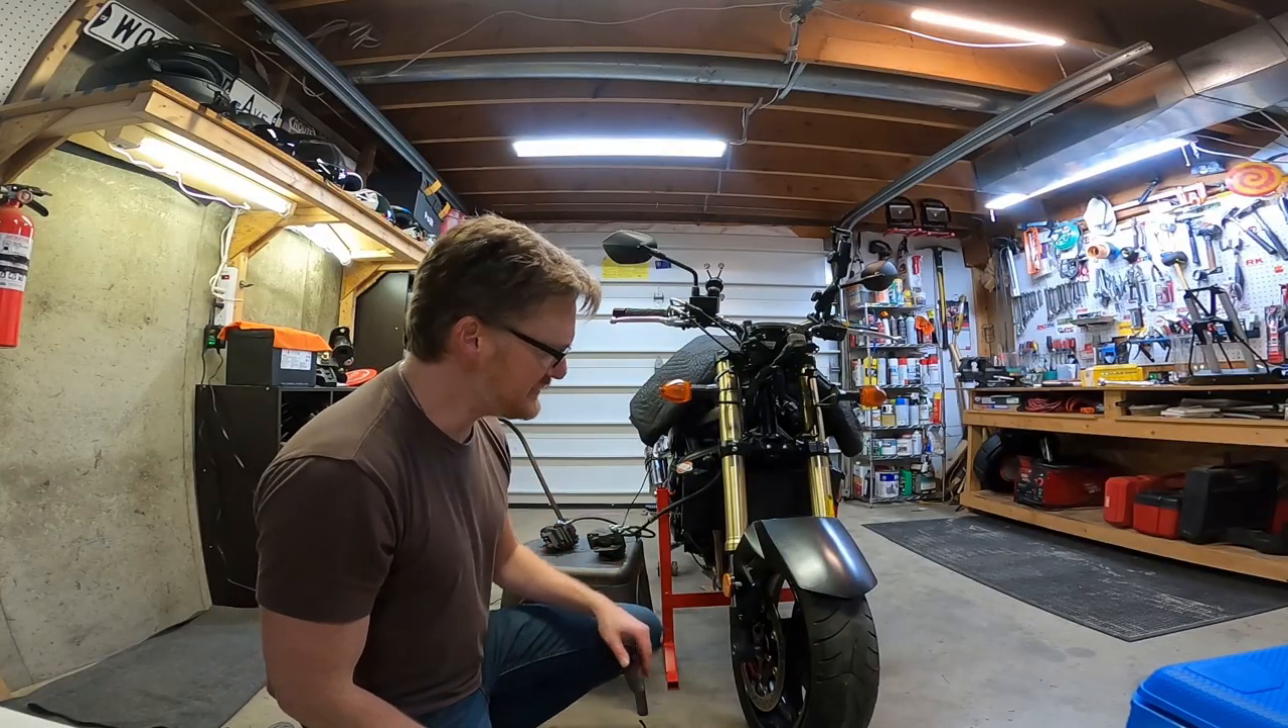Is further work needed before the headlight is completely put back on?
Yes.